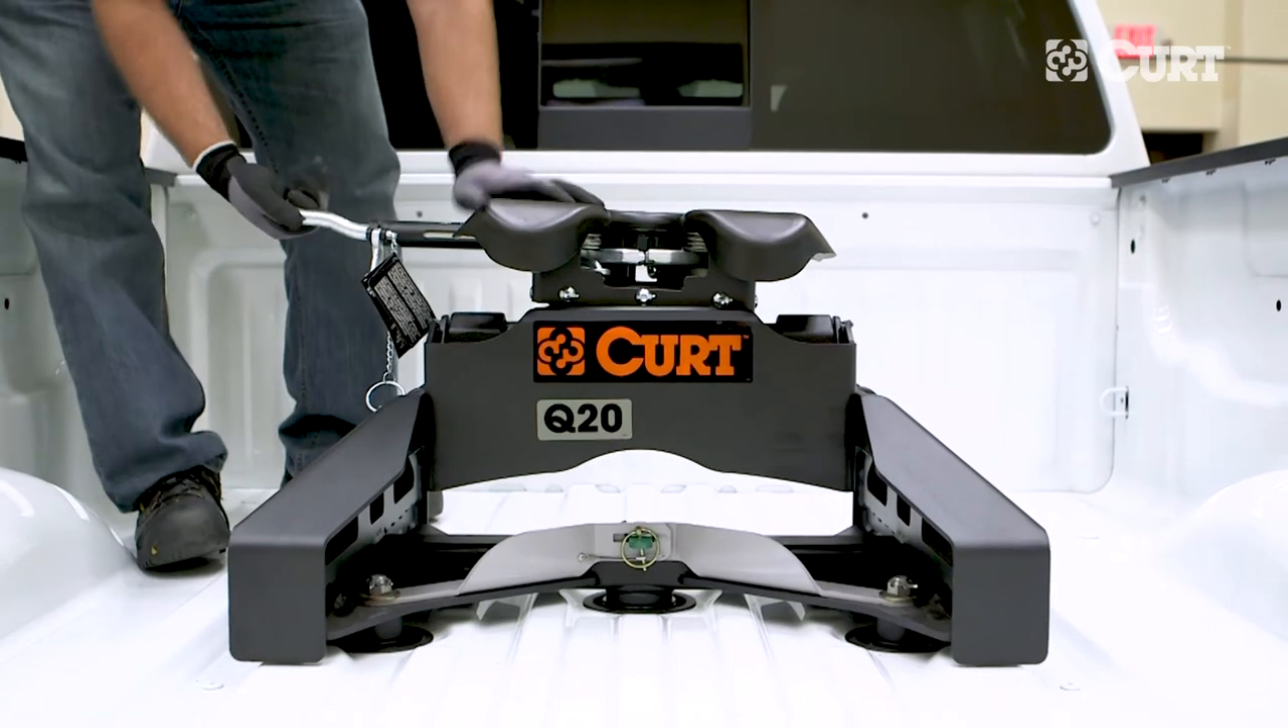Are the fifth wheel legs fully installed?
Yes.